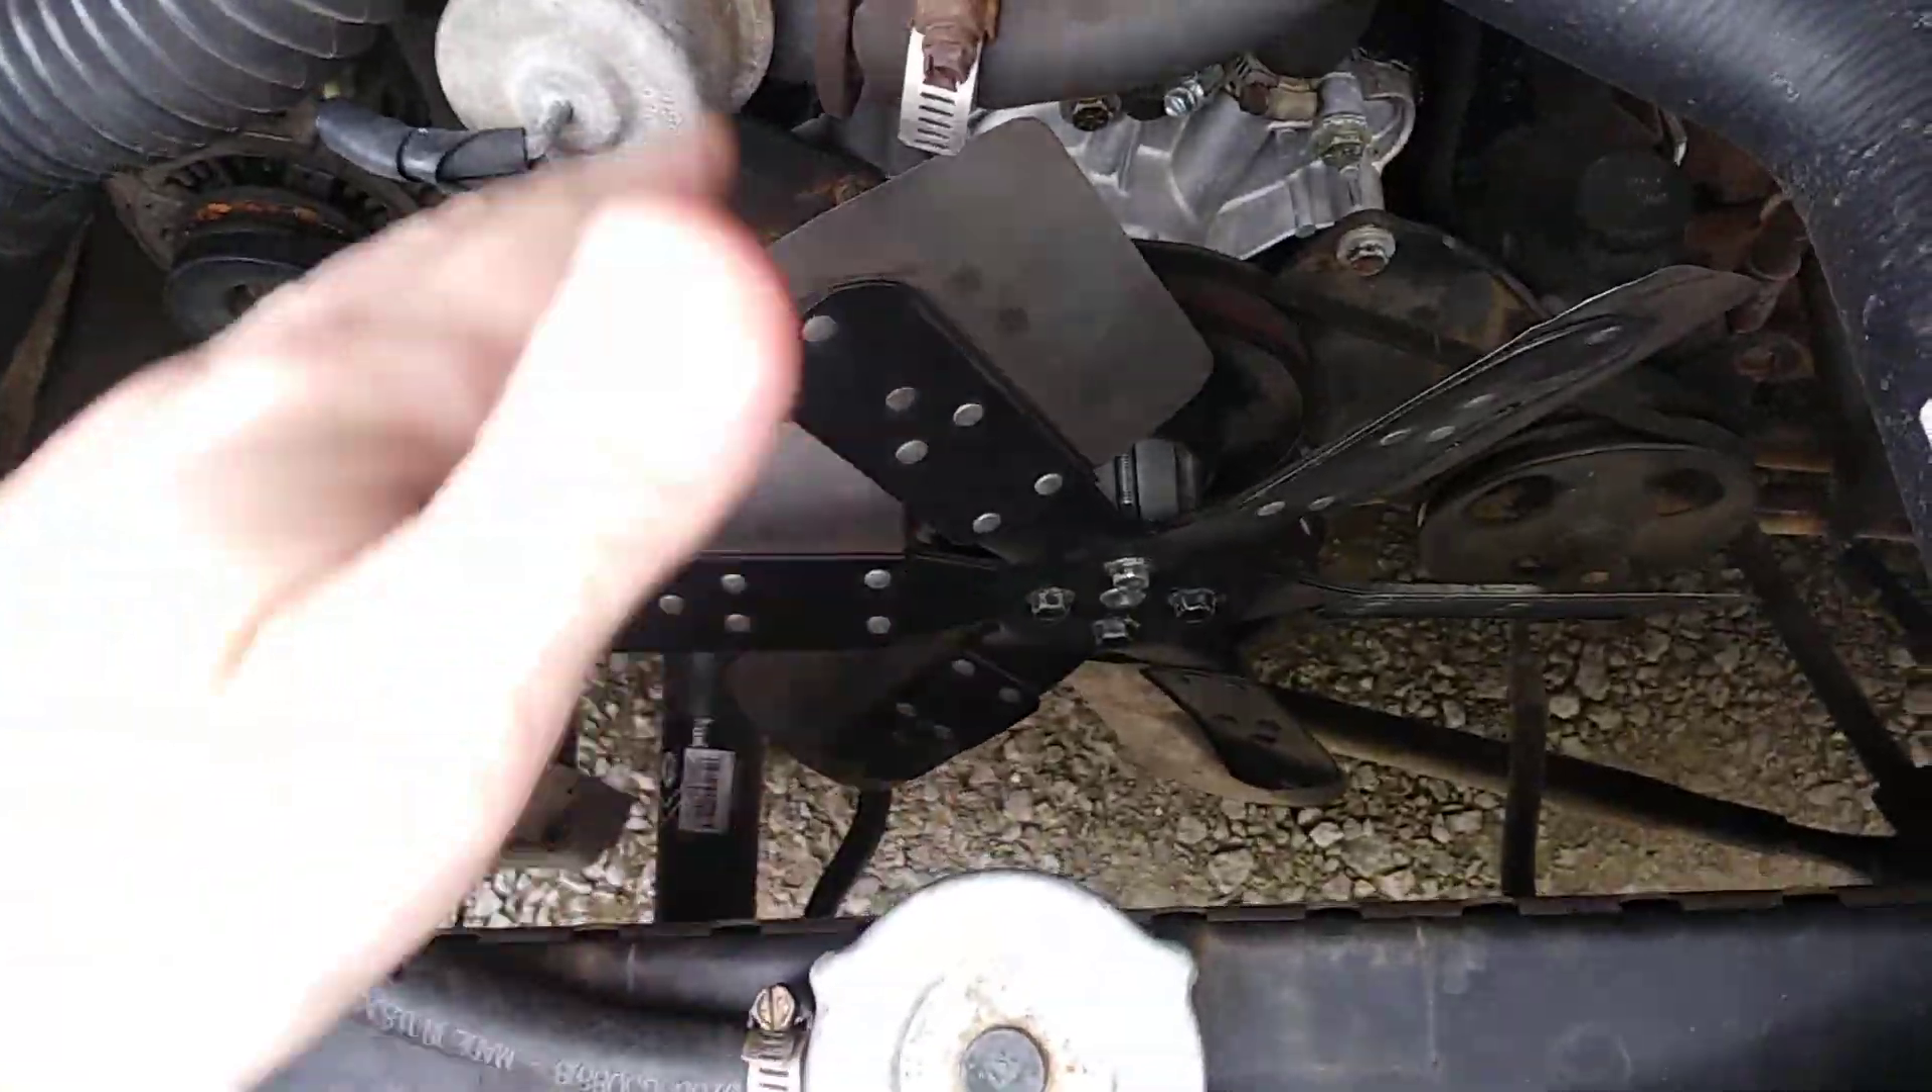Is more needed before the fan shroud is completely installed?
Yes.